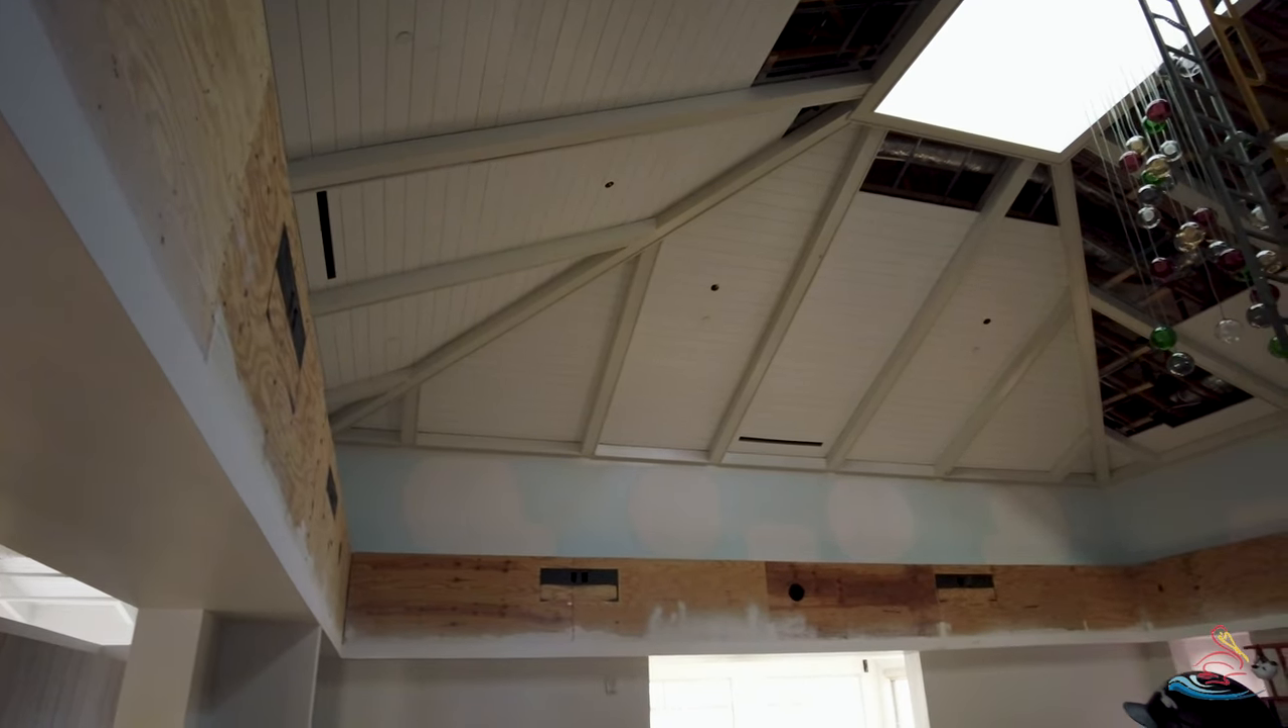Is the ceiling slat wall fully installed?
No.